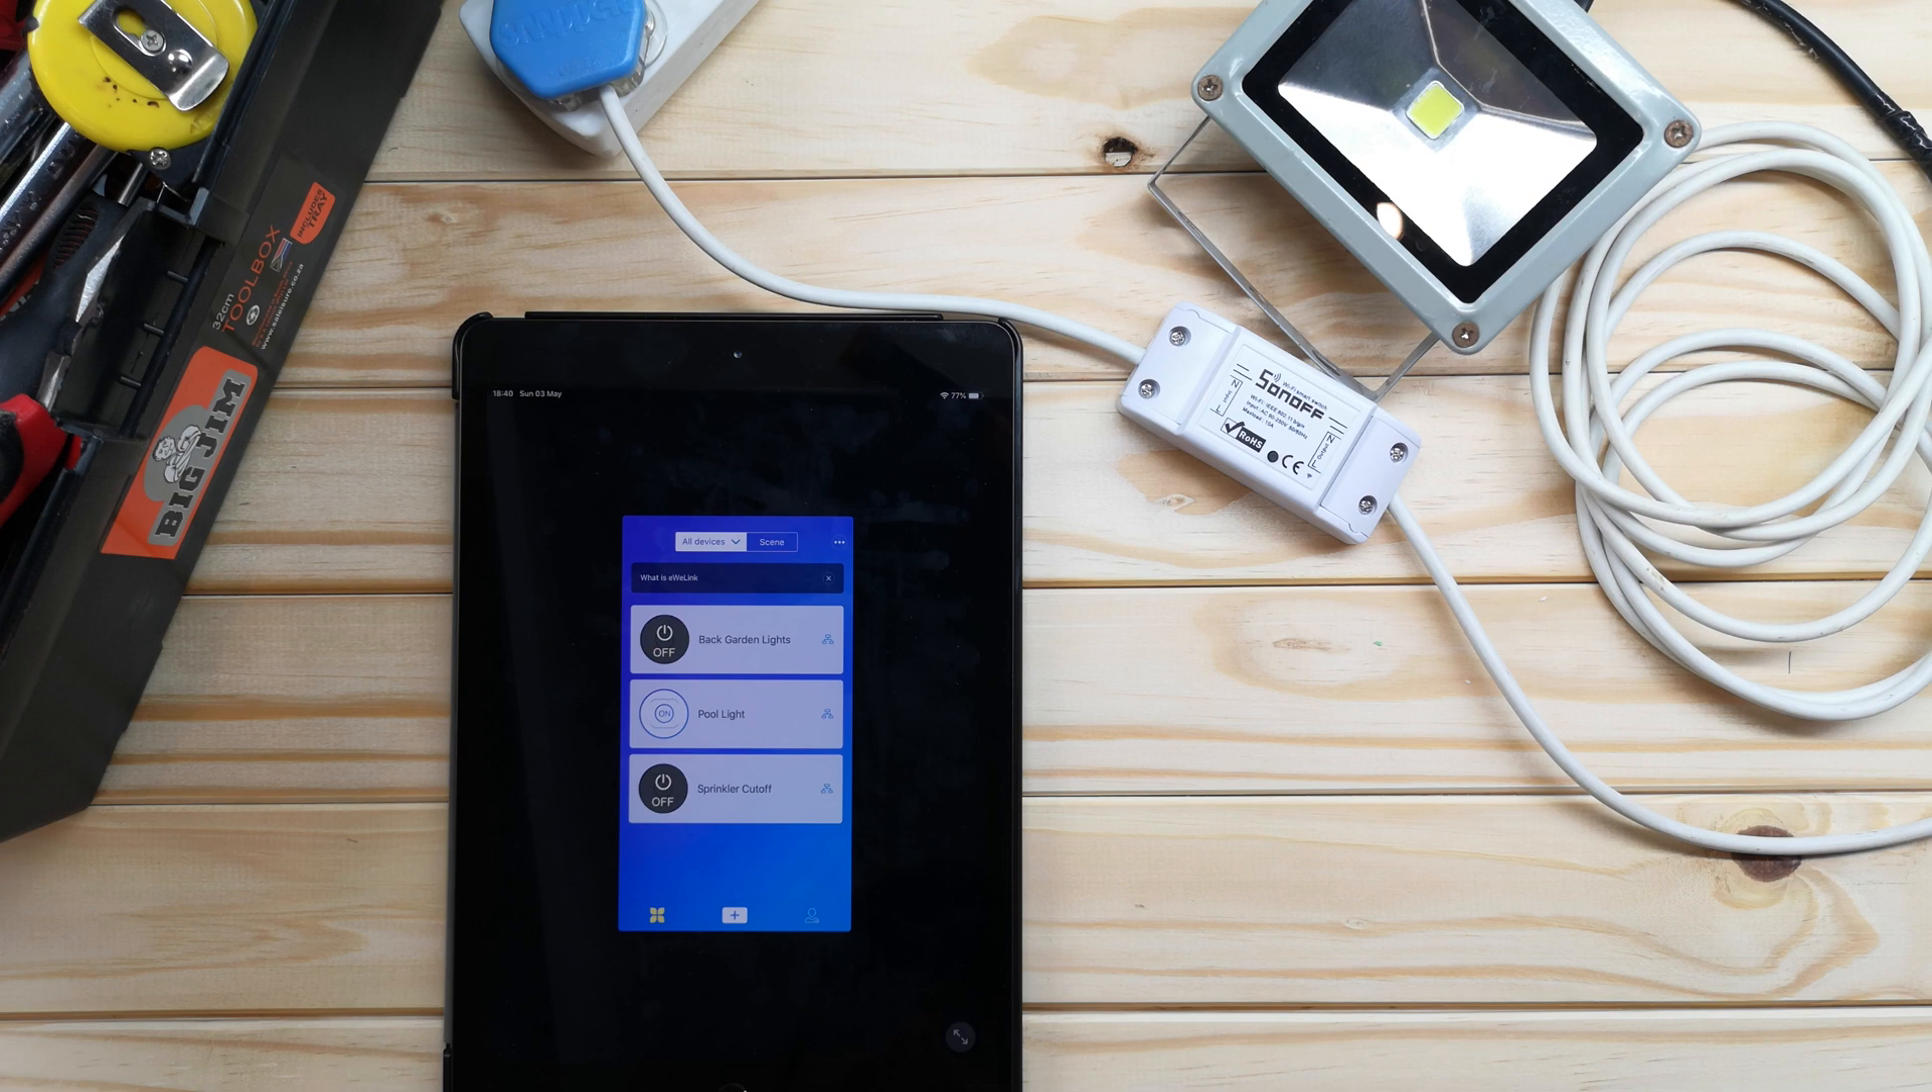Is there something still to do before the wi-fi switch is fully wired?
No.